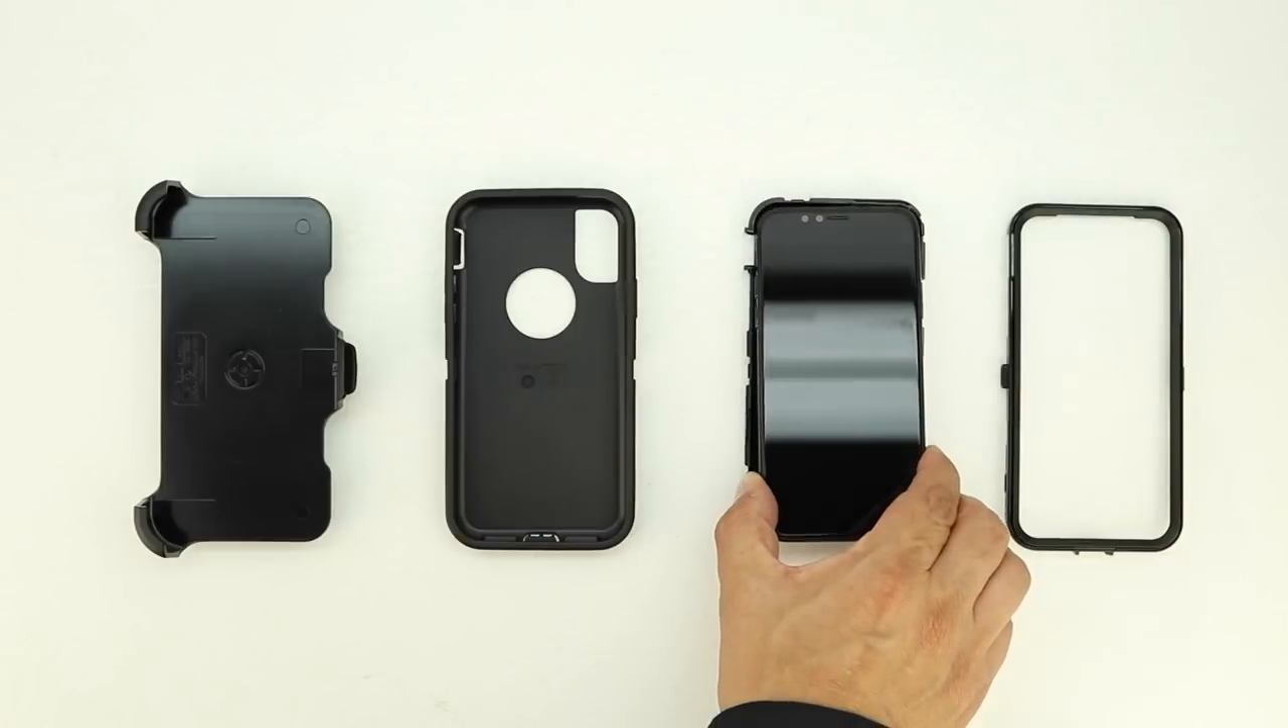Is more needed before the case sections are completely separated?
No.